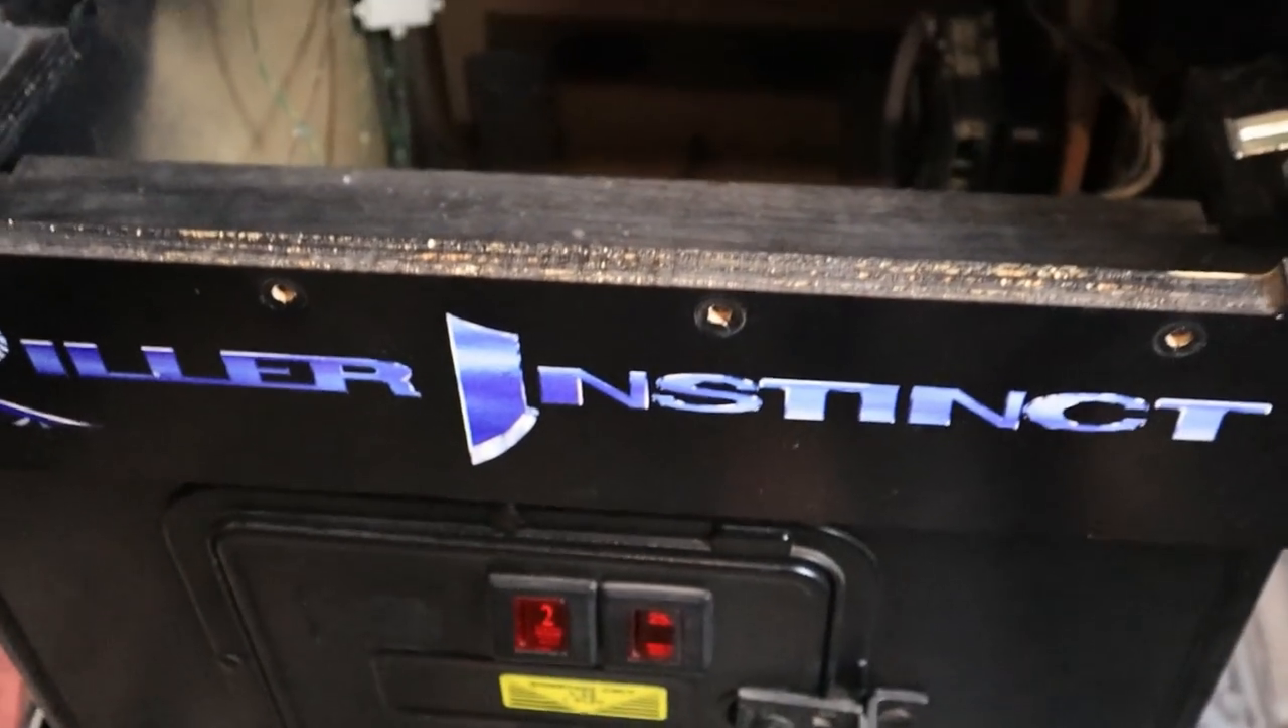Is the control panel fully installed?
No.